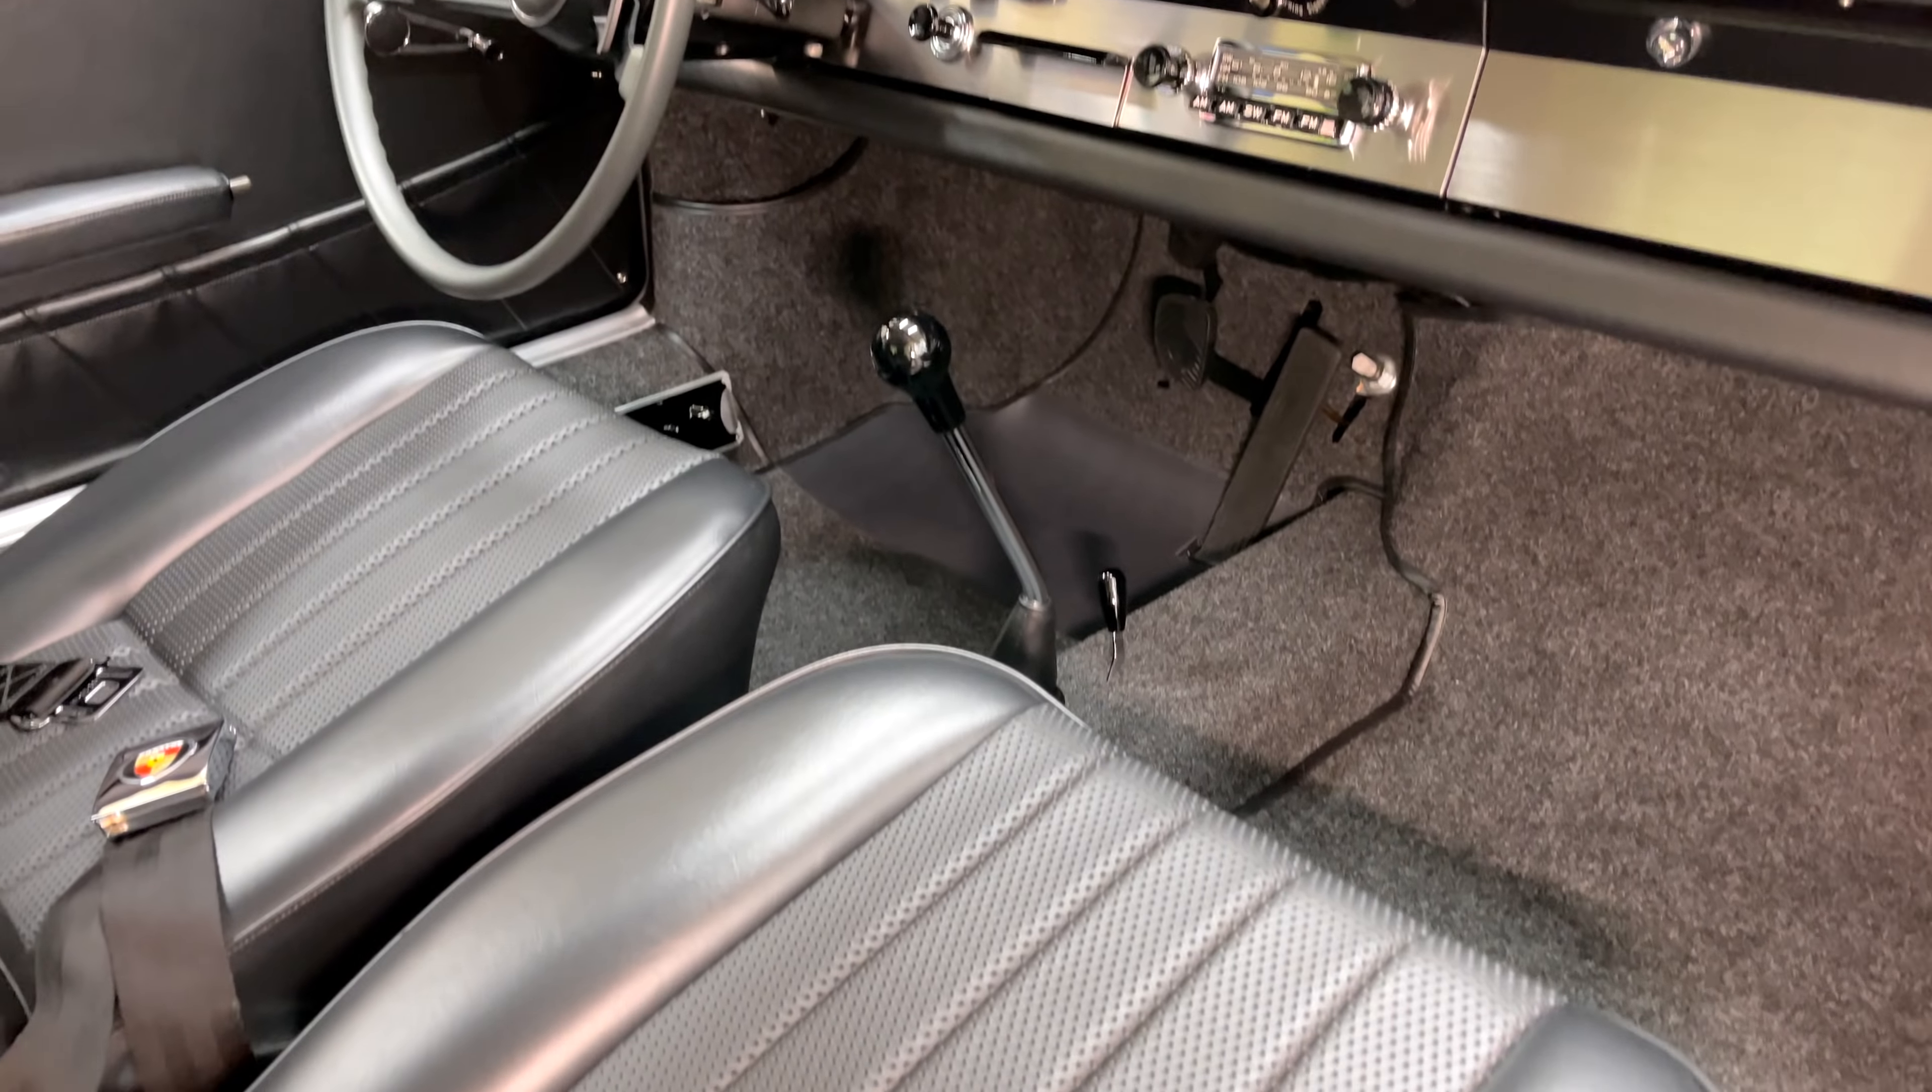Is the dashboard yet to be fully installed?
No.